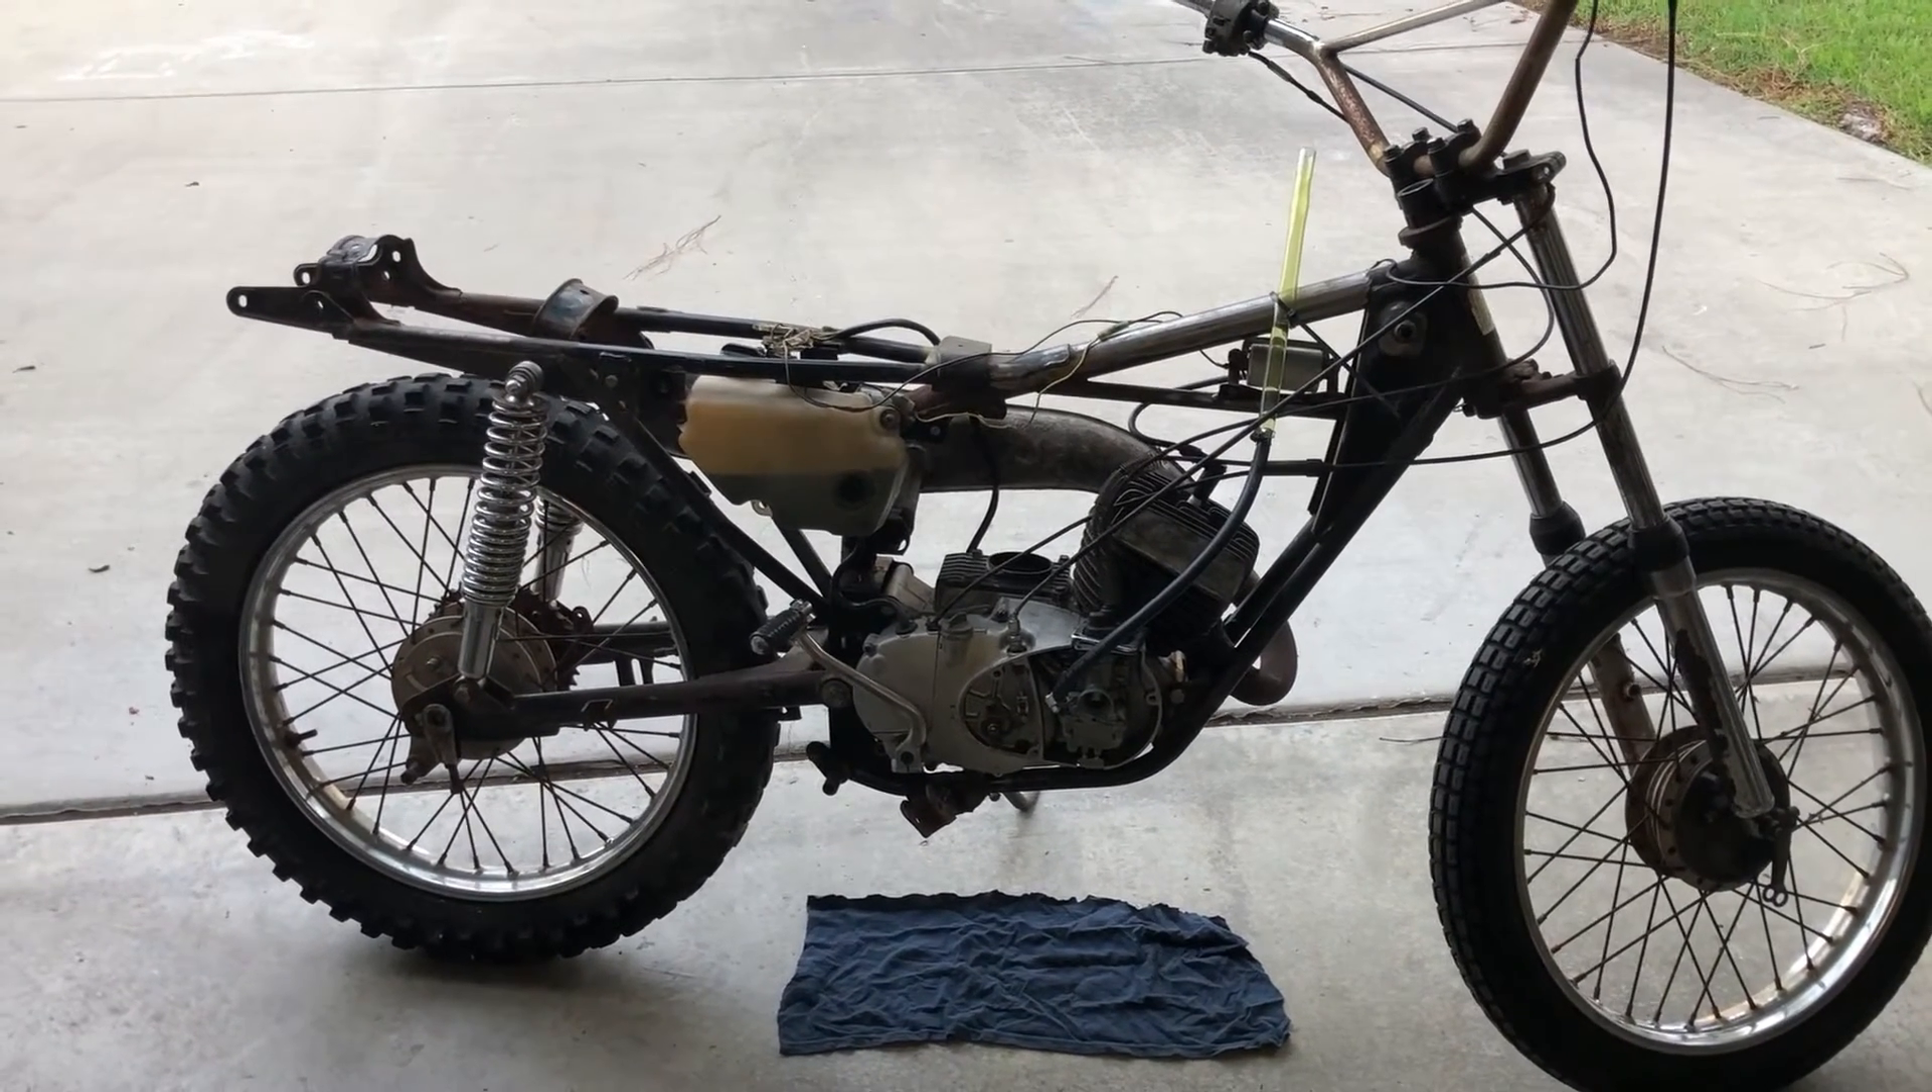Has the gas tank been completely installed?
No.